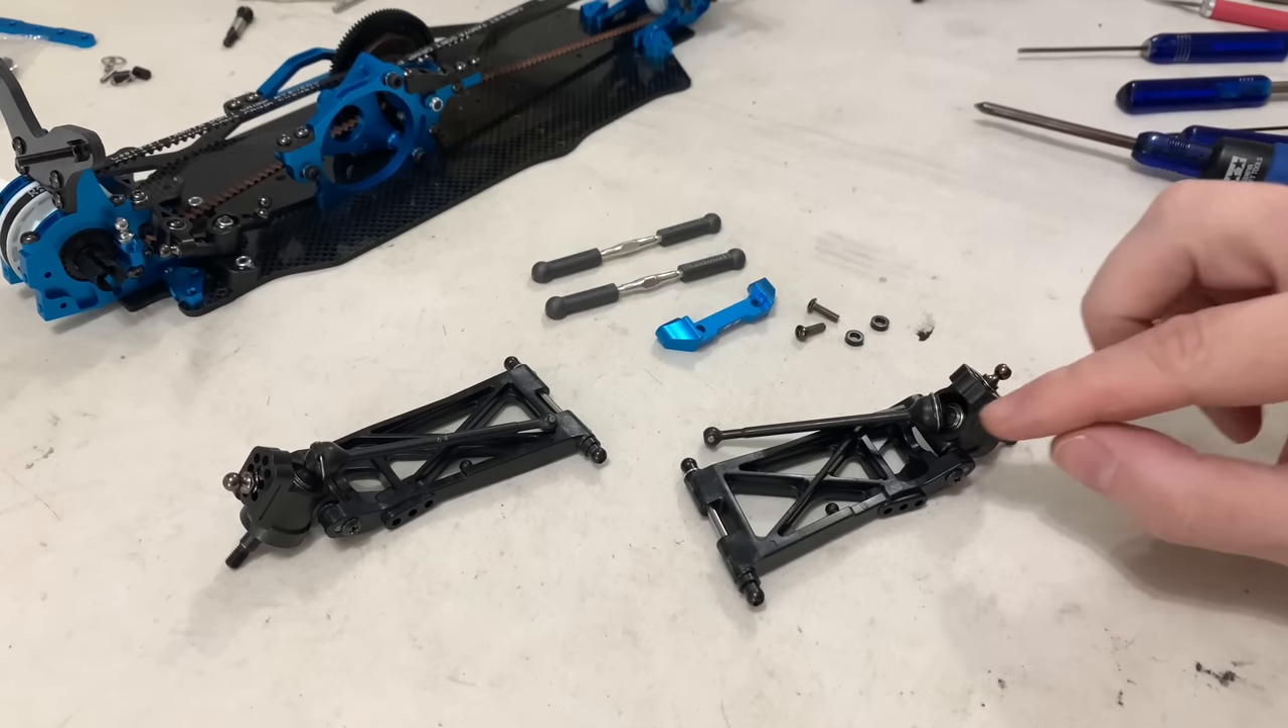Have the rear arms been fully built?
Yes.